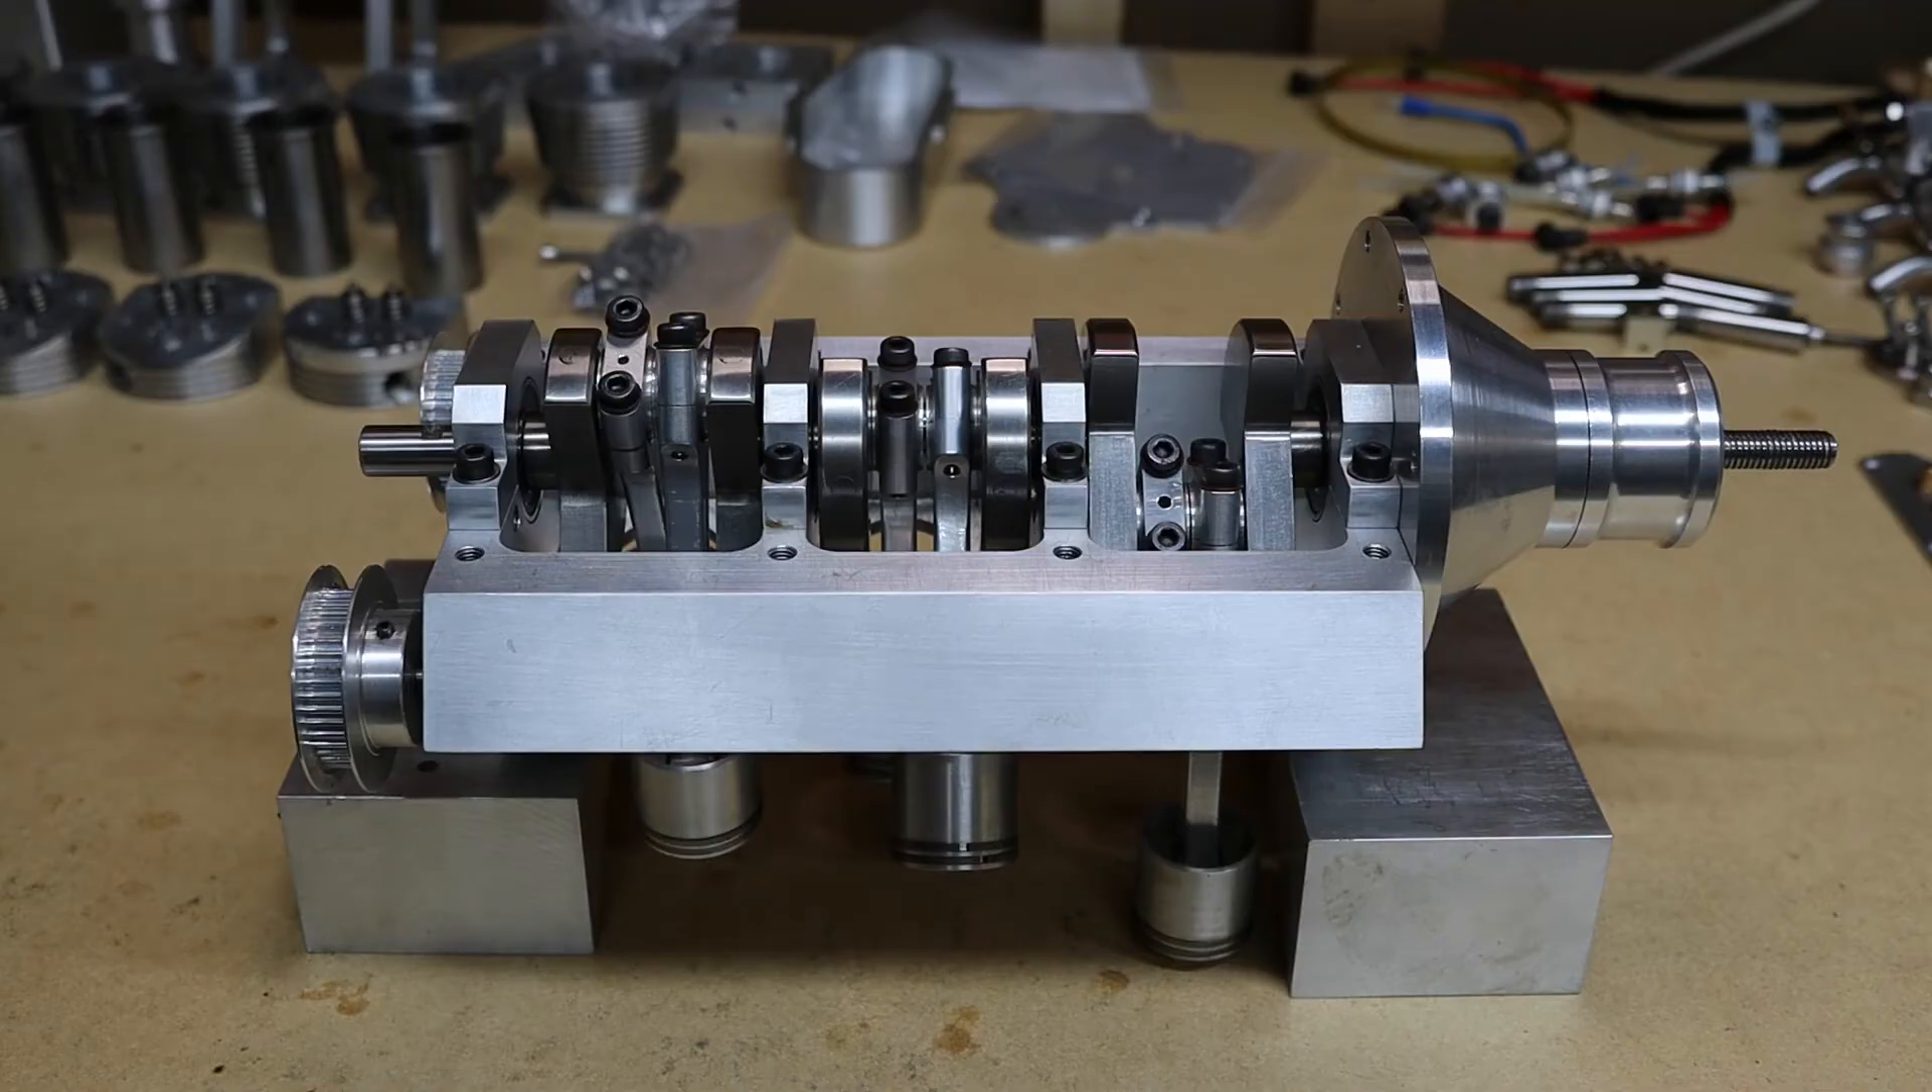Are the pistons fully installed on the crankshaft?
Yes.